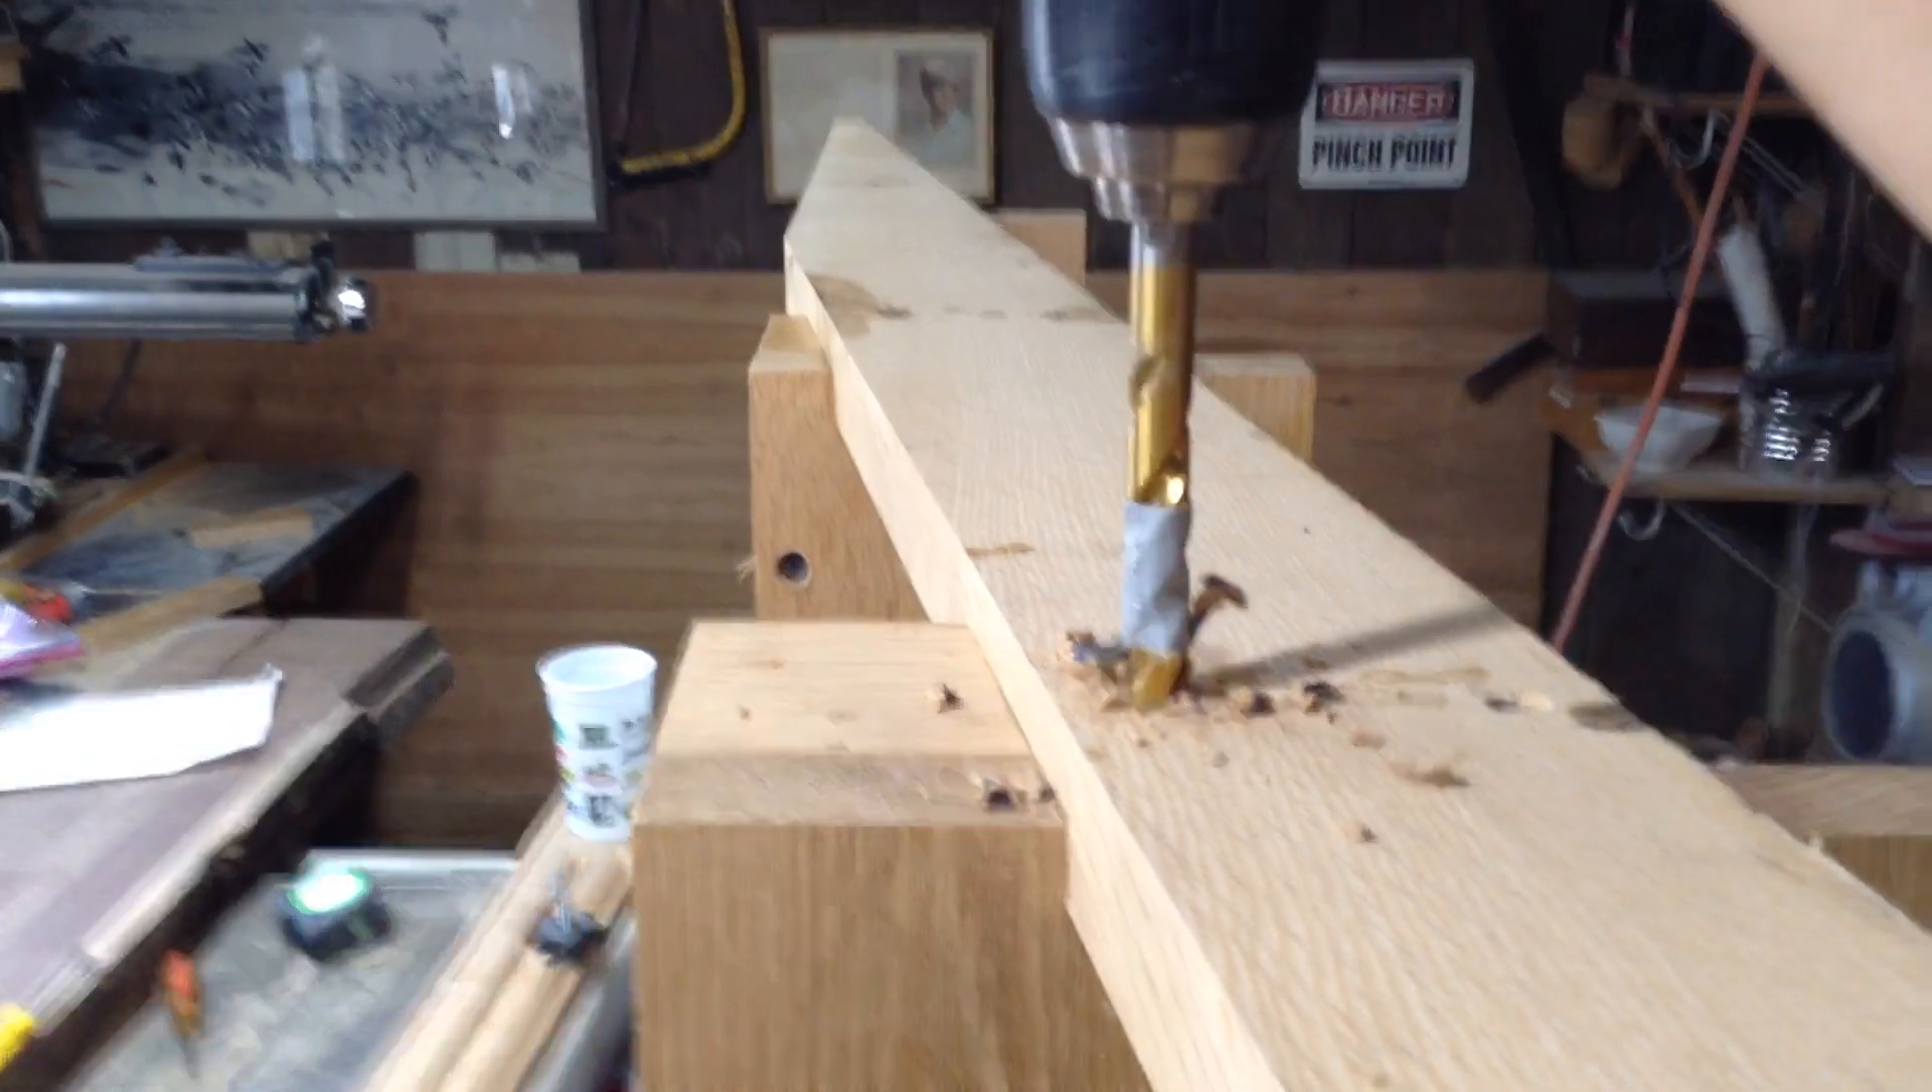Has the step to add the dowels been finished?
No.